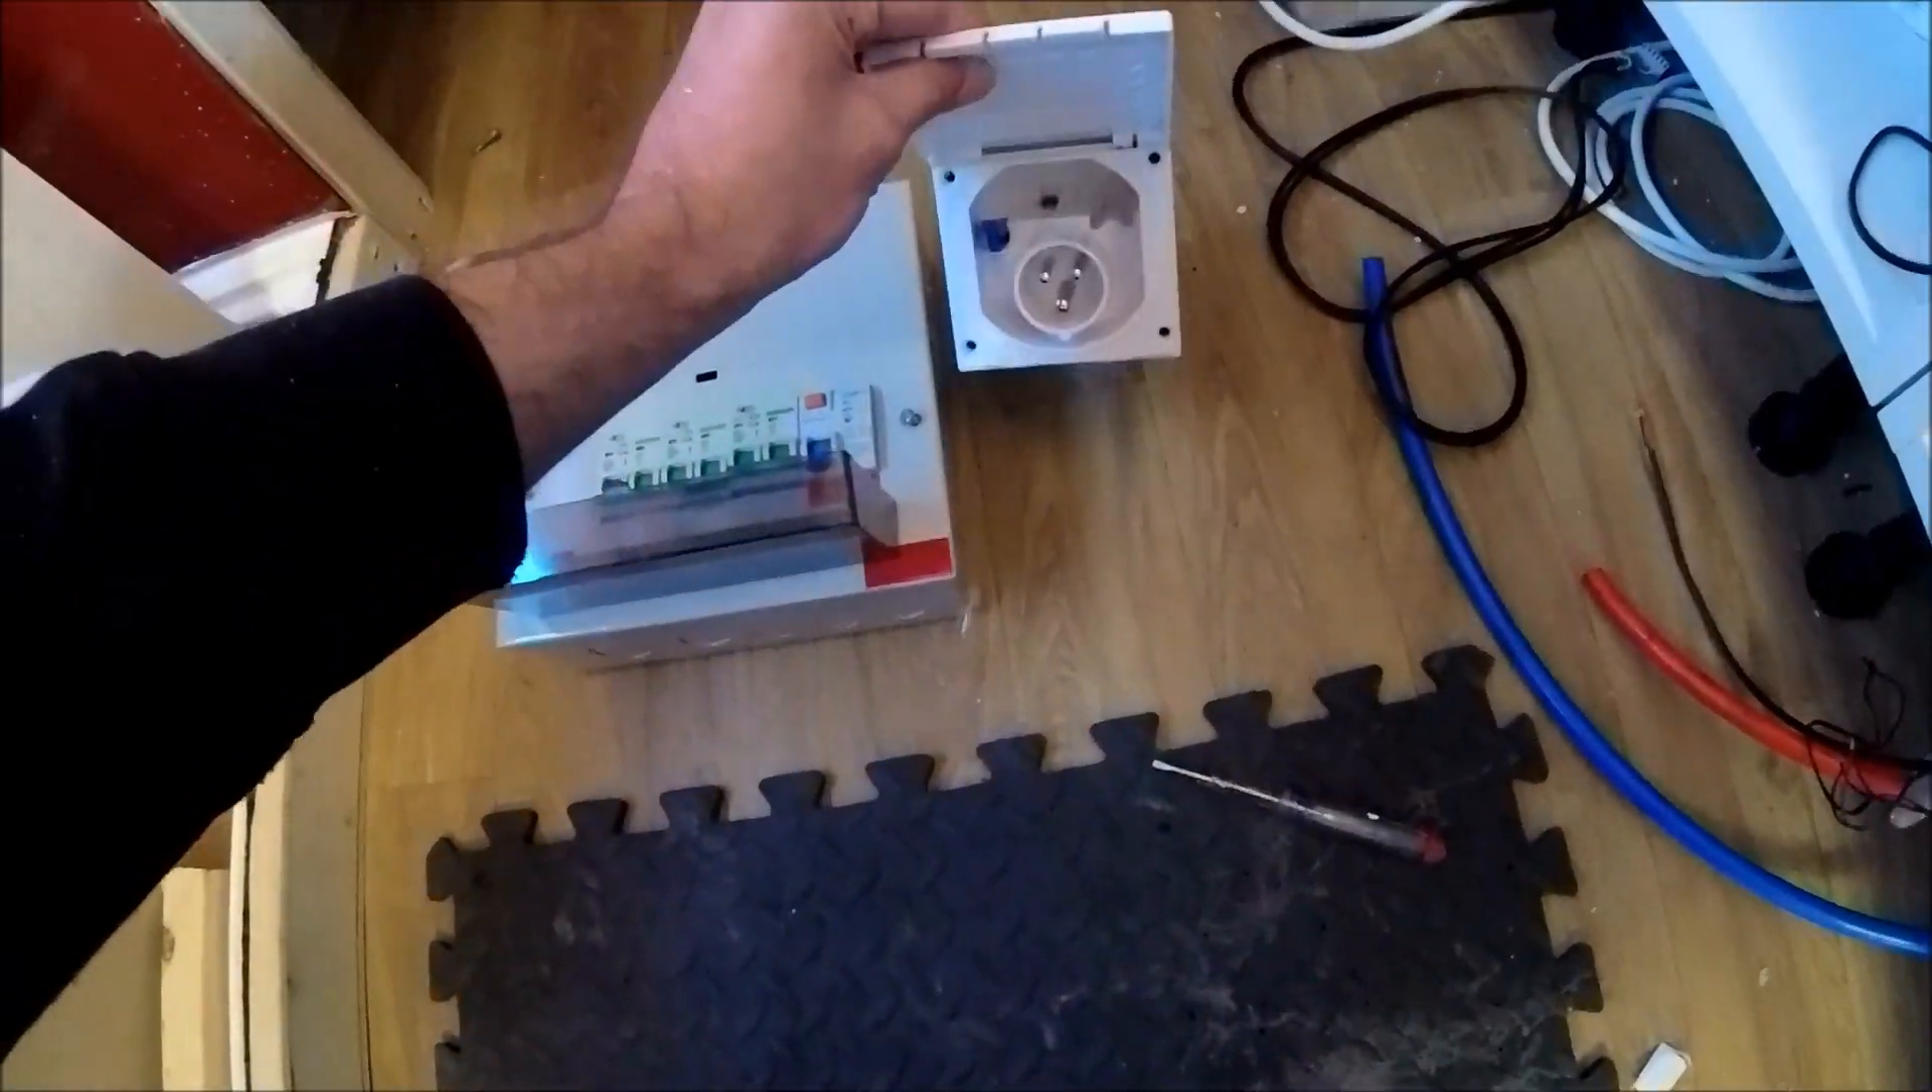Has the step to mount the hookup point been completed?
No.